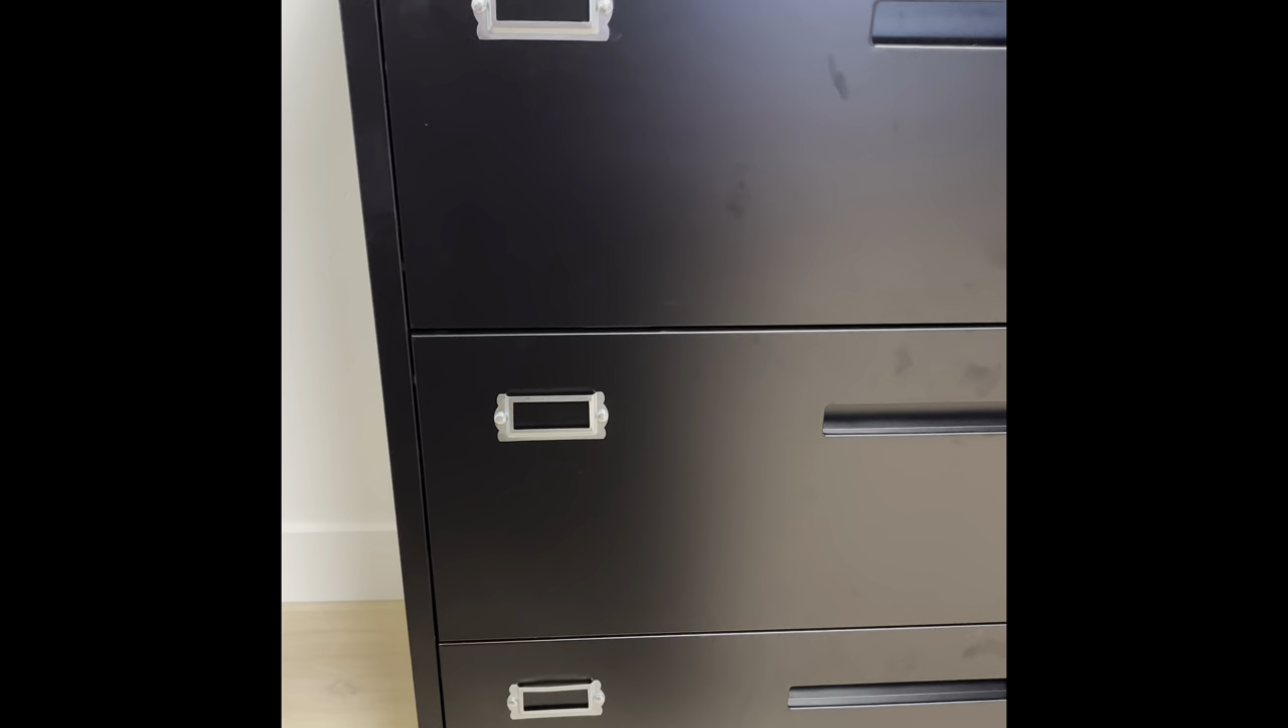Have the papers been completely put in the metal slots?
No.